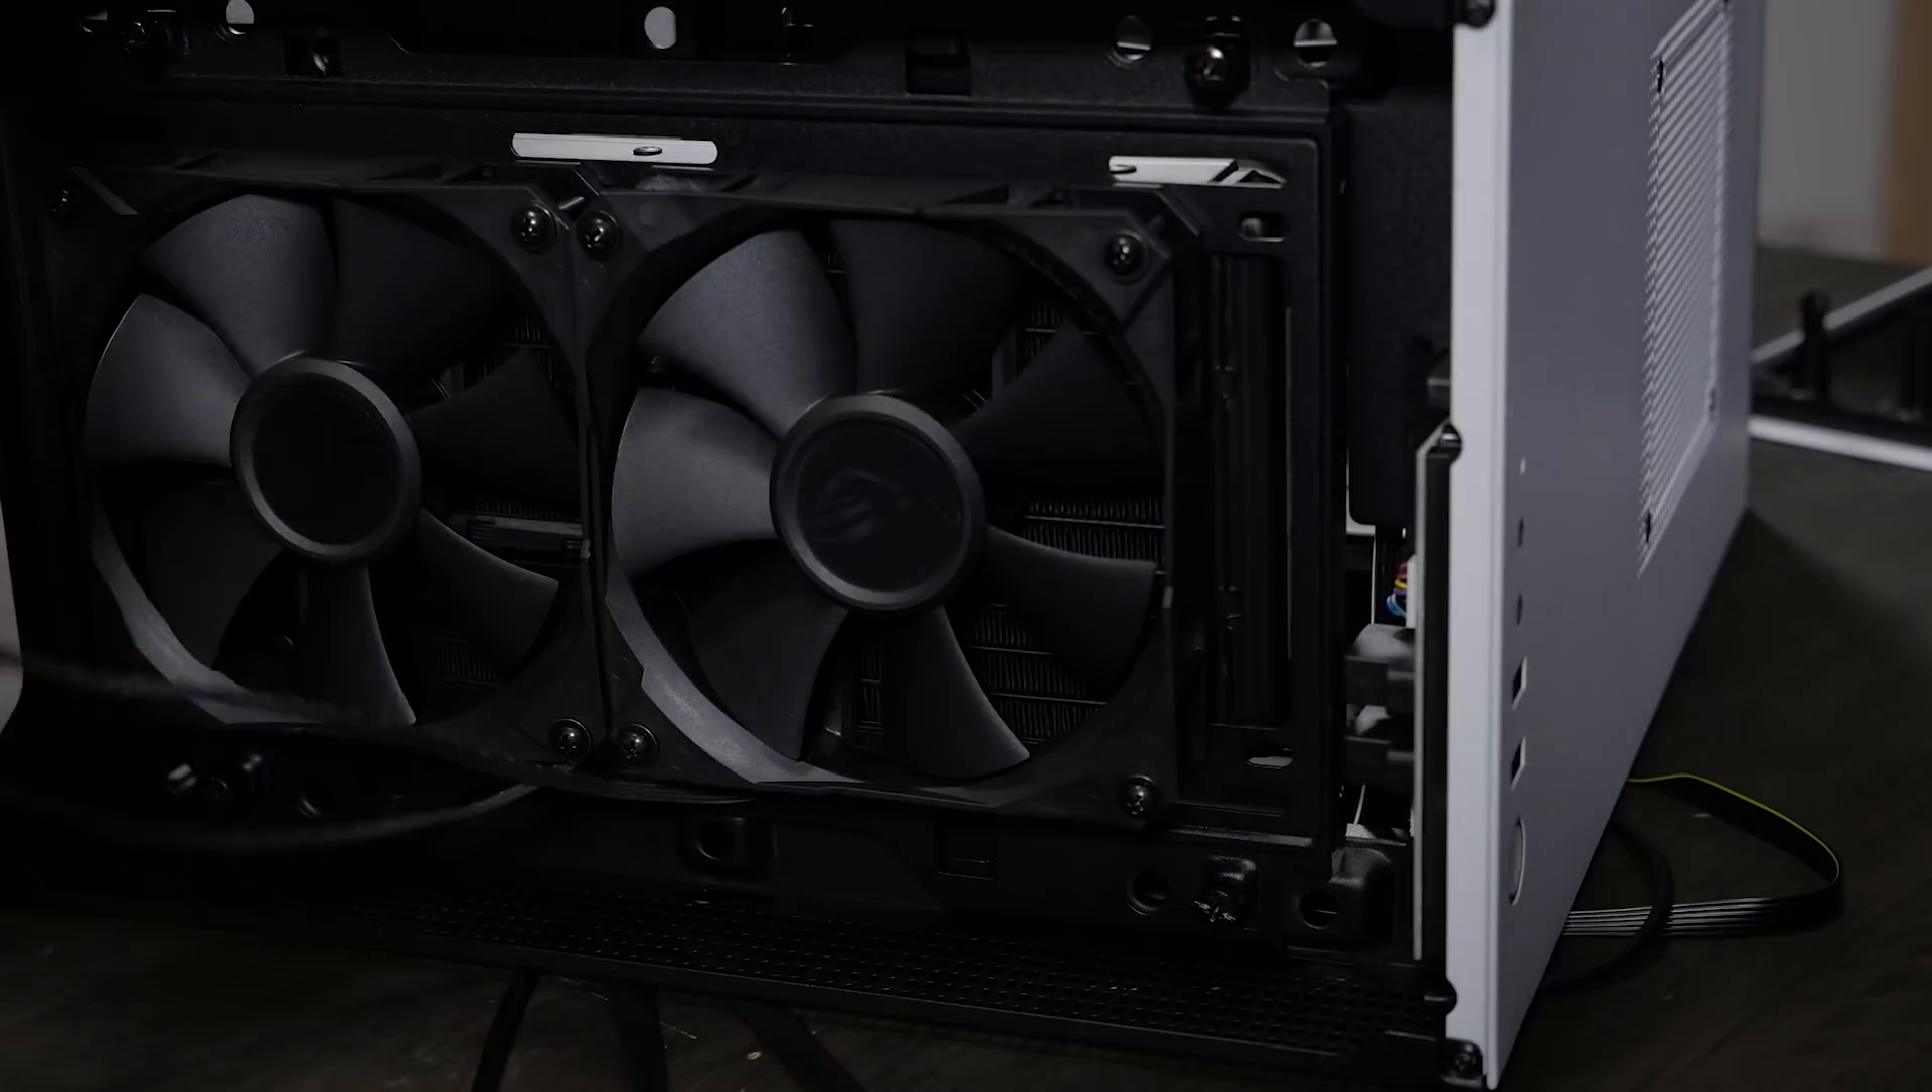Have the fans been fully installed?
Yes.